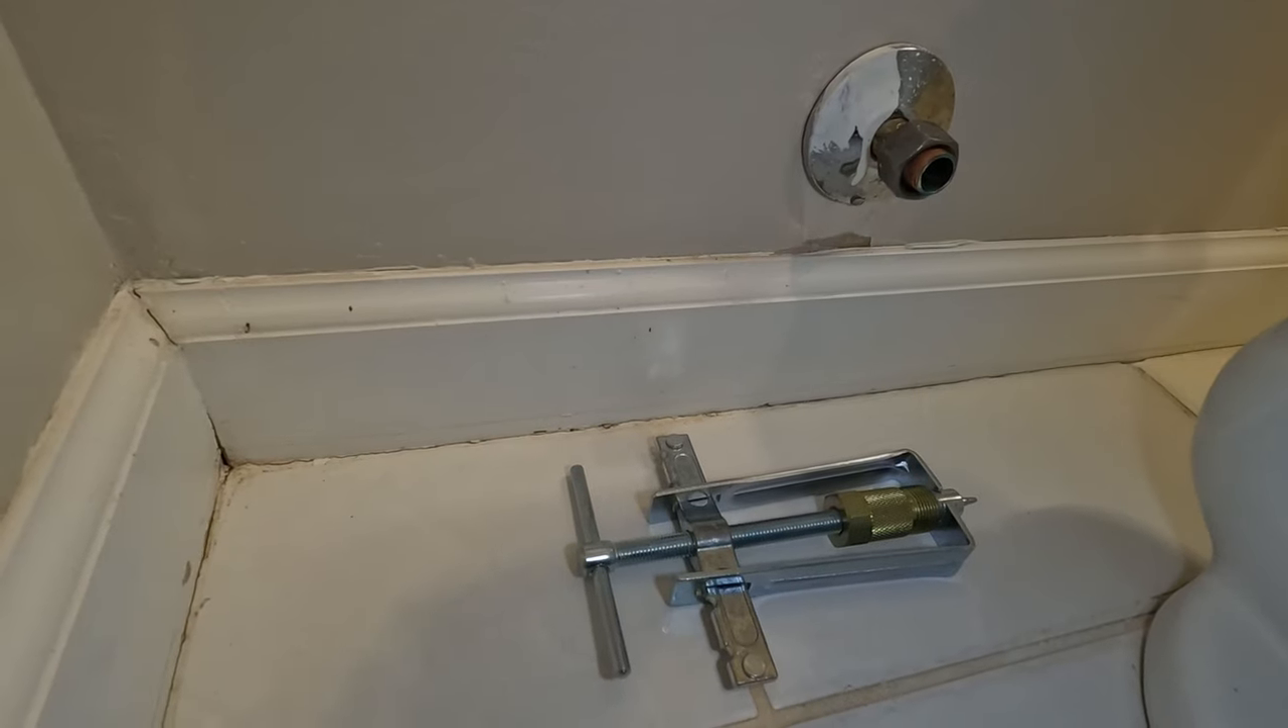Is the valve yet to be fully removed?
No.